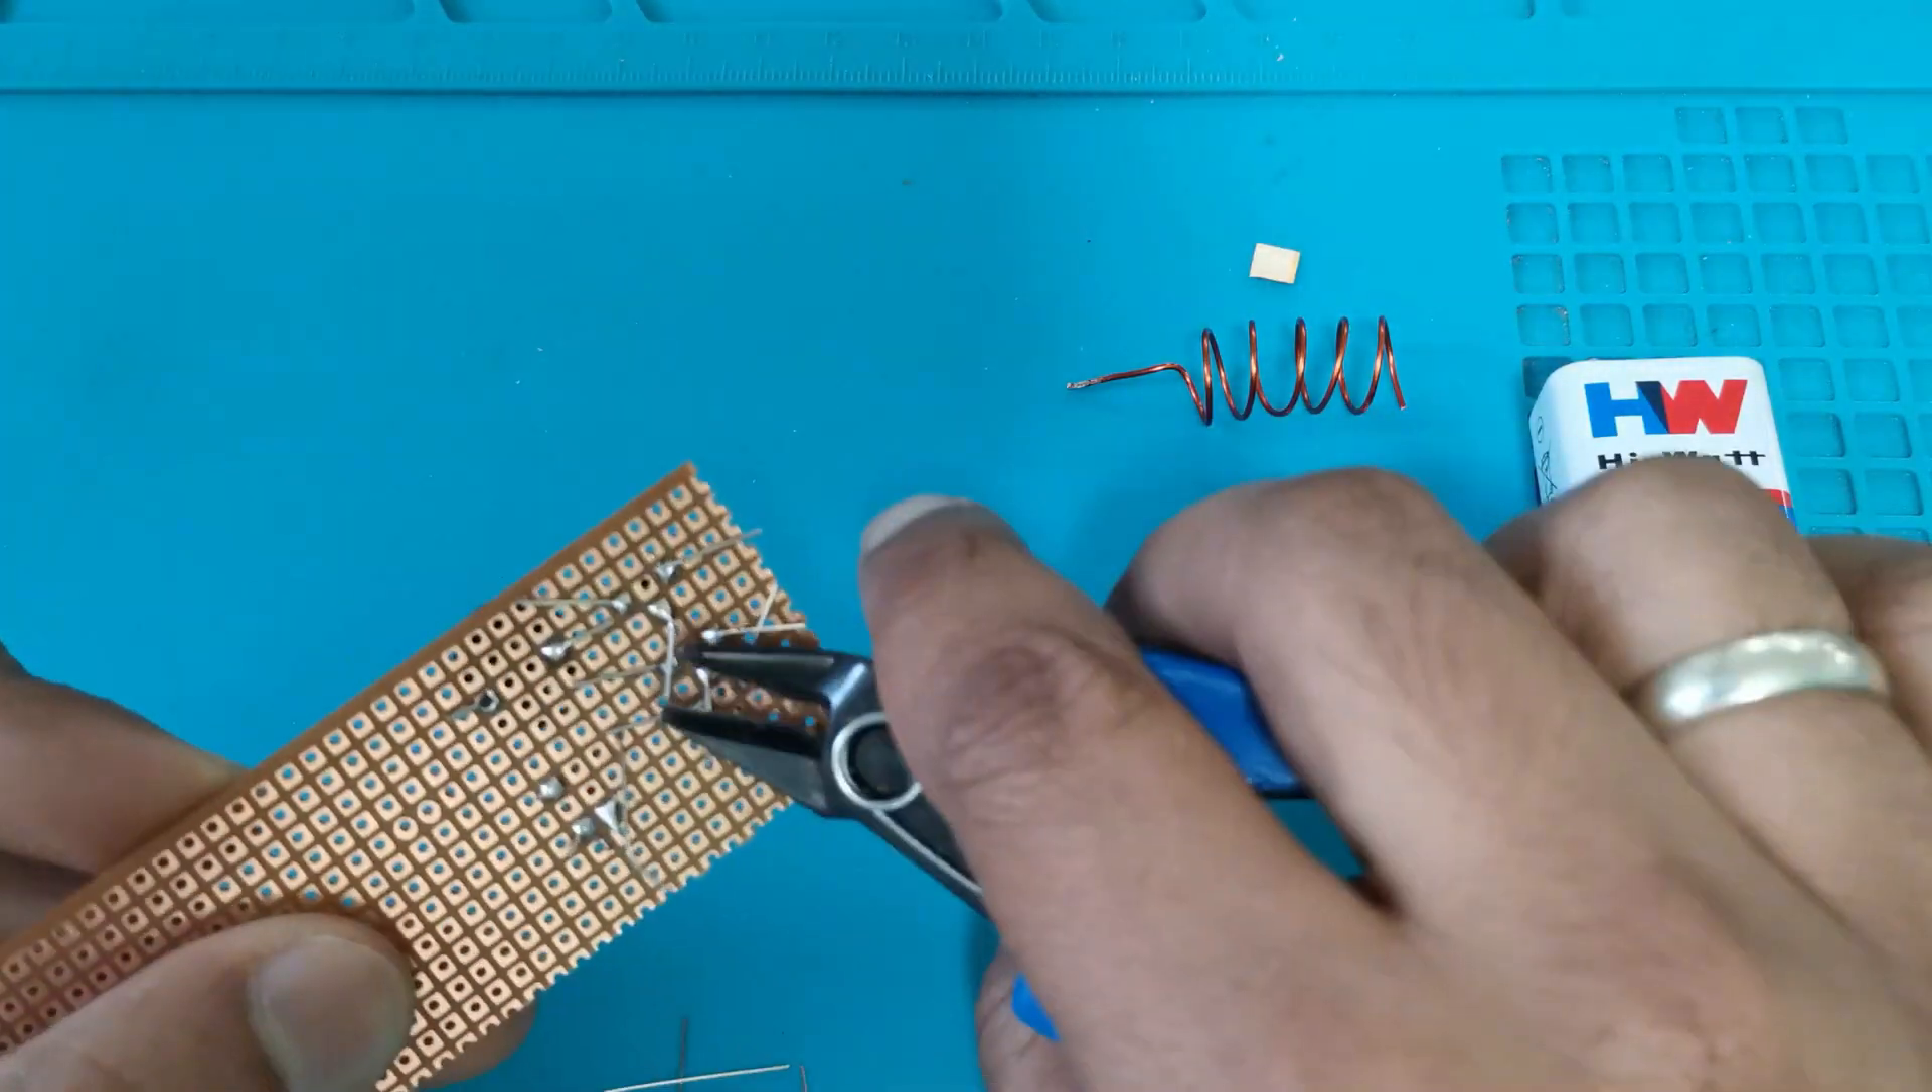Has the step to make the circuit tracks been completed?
No.